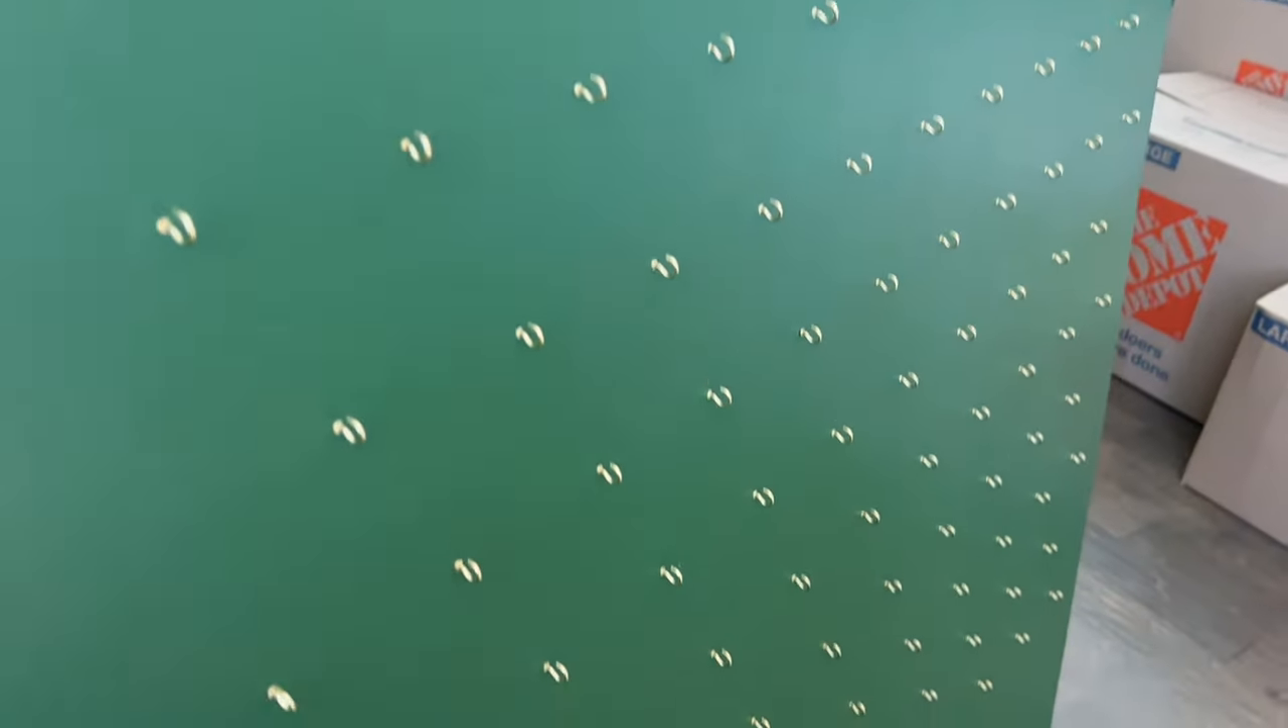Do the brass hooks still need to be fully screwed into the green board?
No.